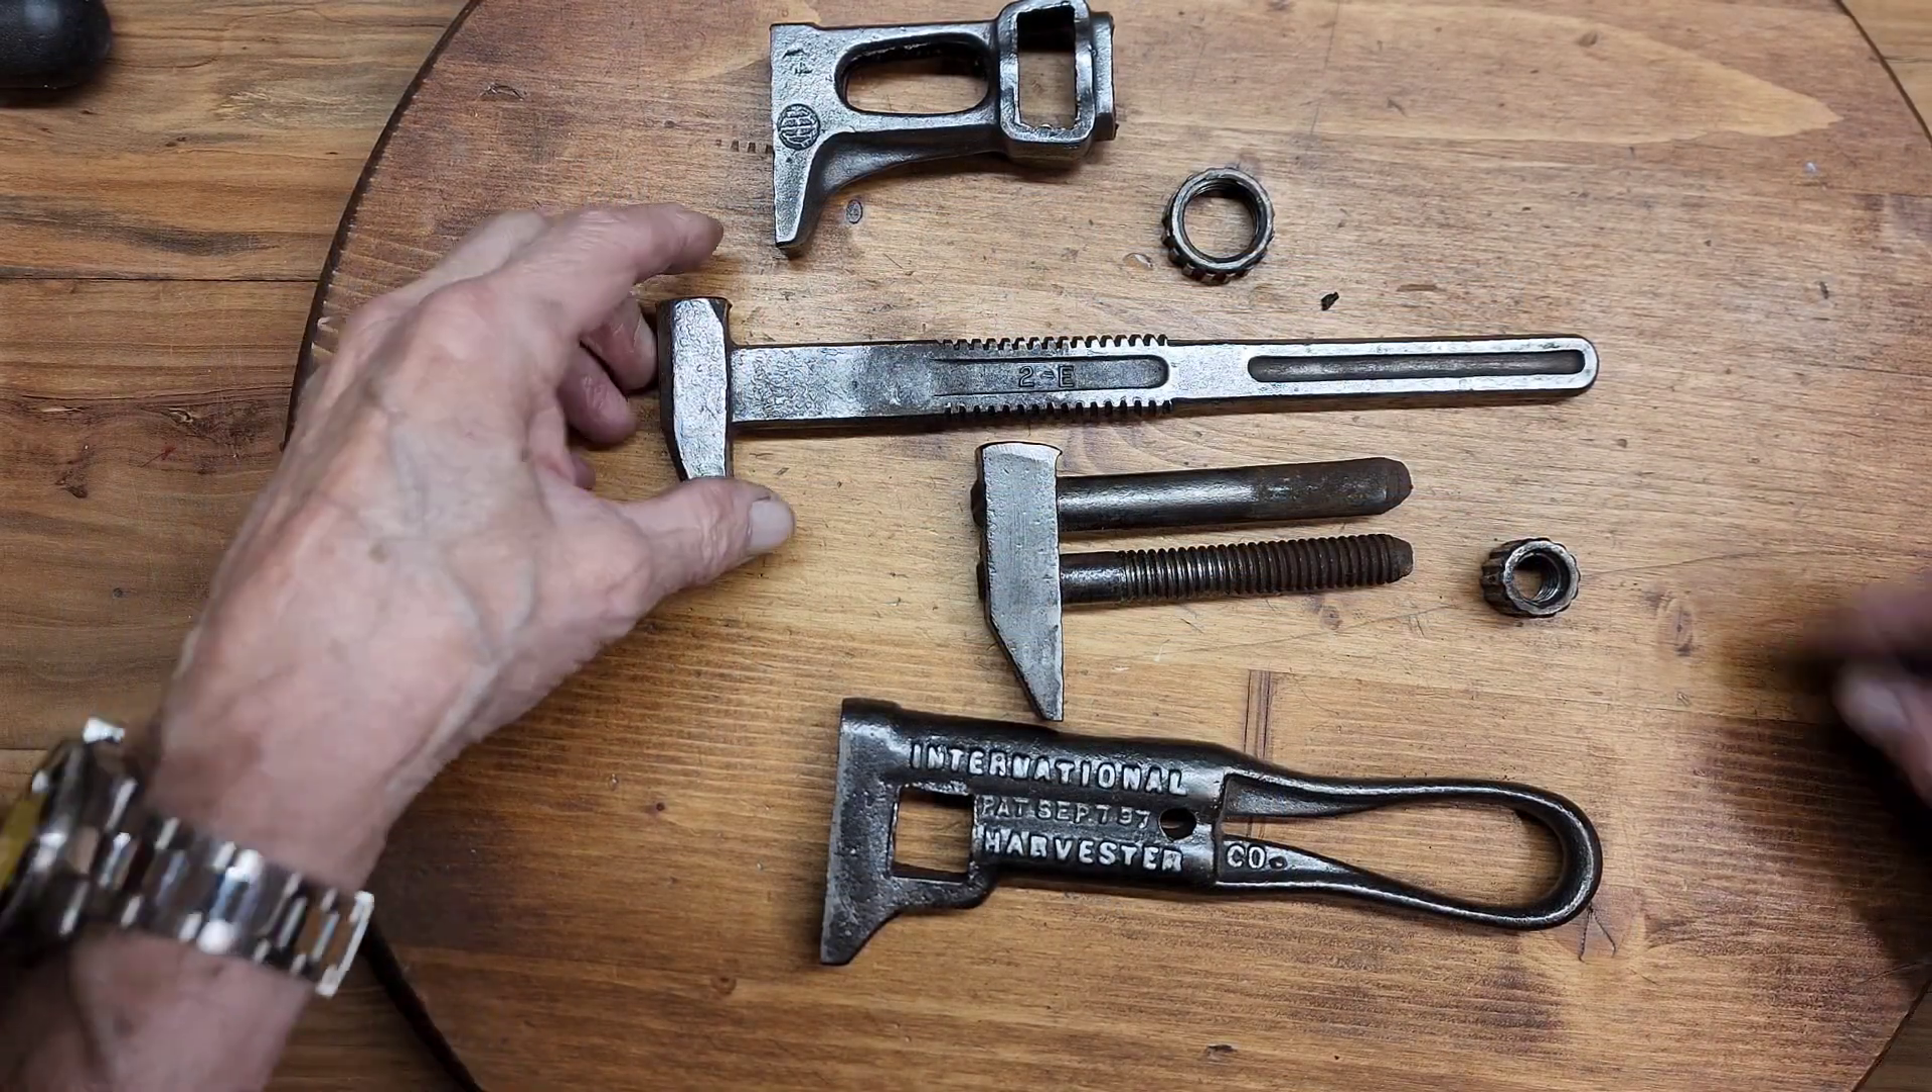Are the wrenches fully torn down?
Yes.